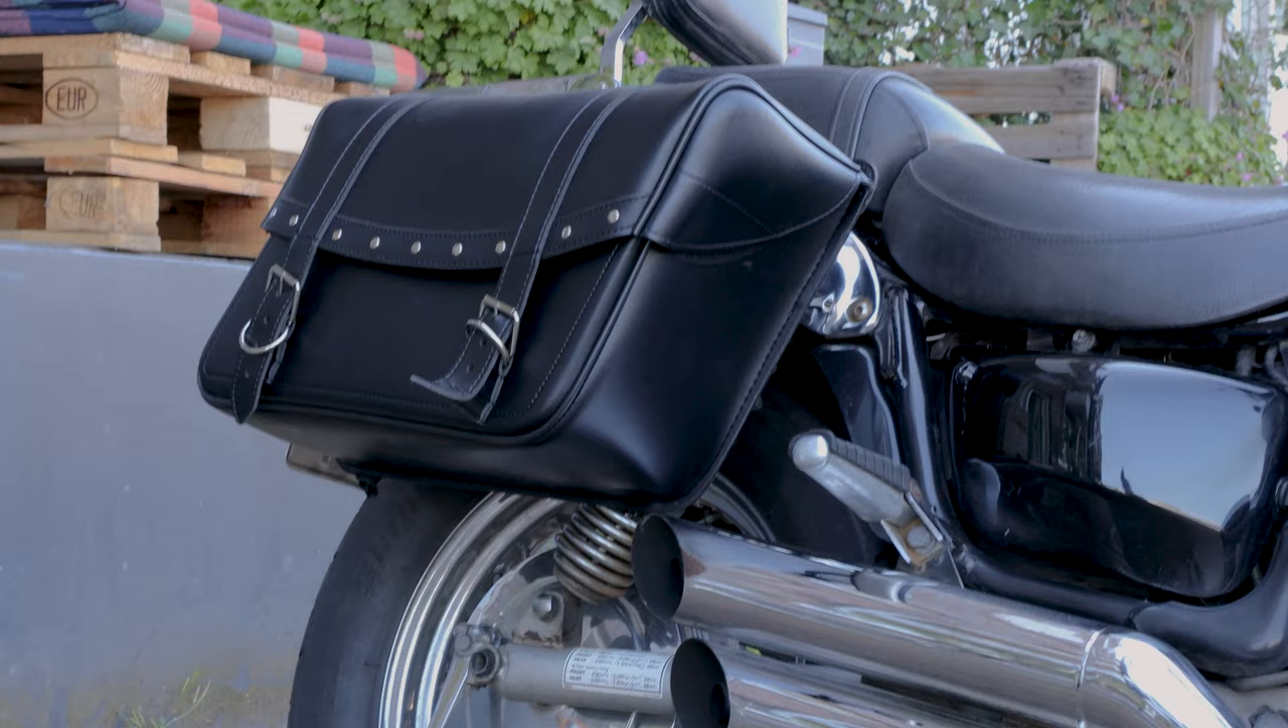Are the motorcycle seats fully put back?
Yes.